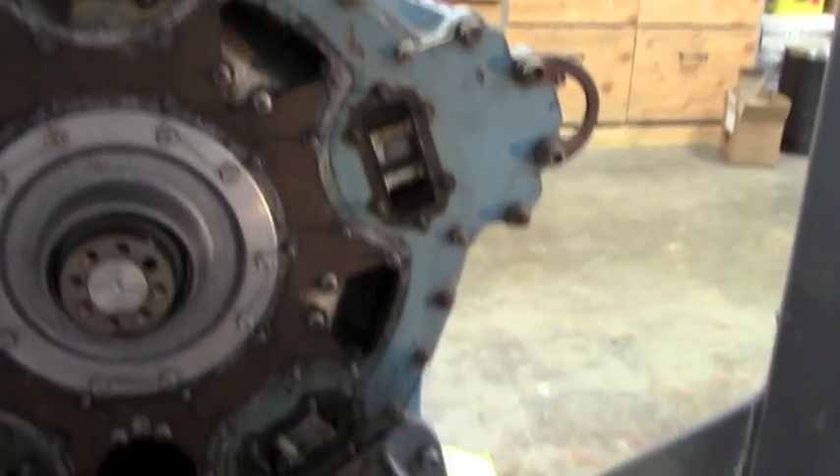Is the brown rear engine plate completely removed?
No.